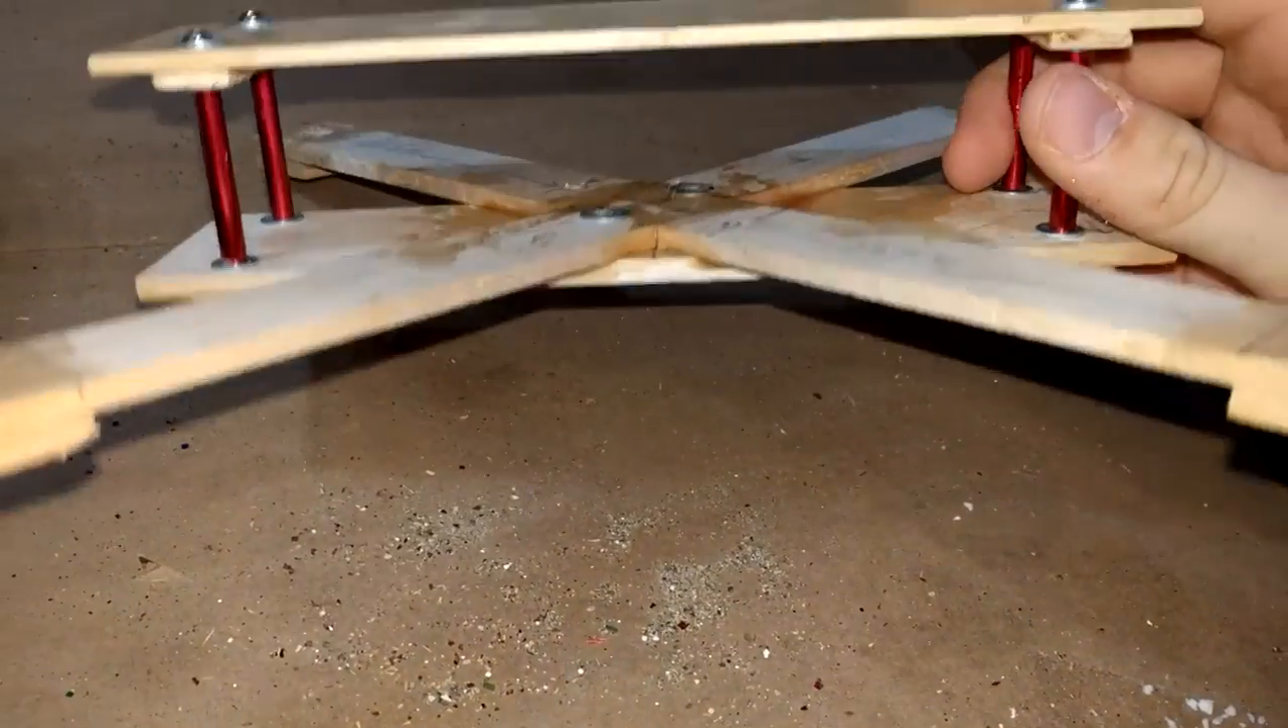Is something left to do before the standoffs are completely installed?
No.